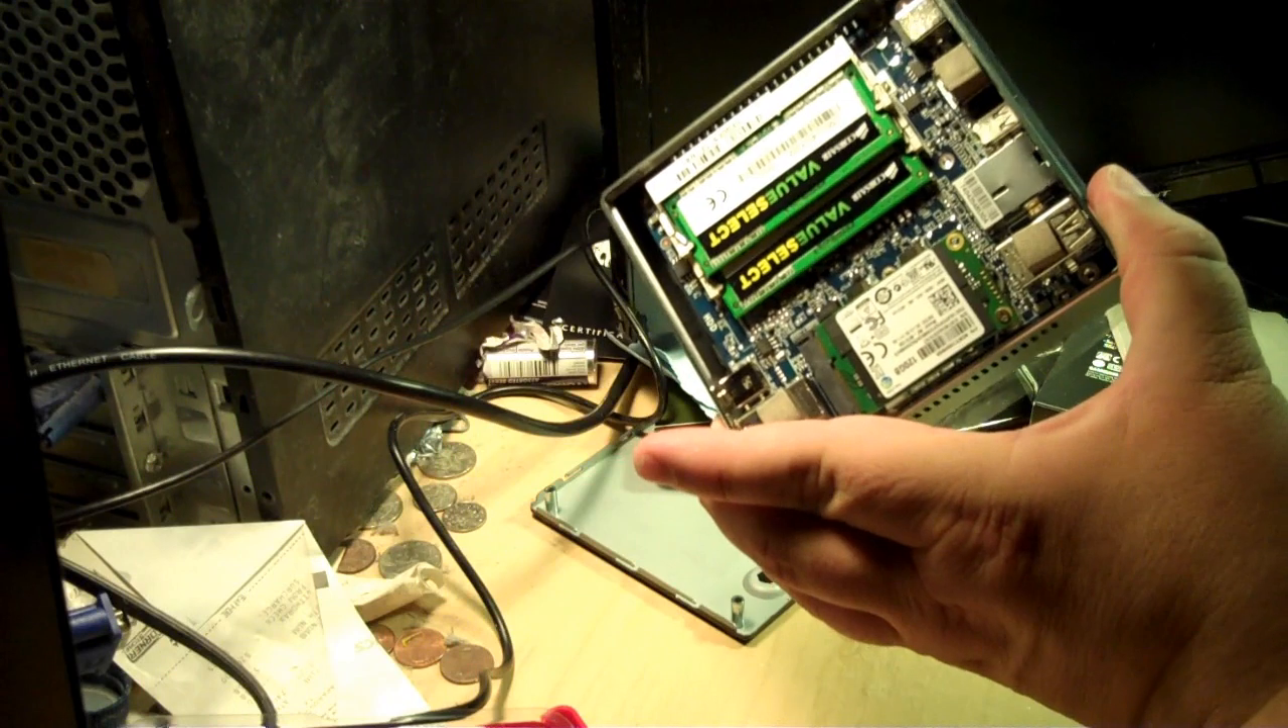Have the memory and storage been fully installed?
Yes.